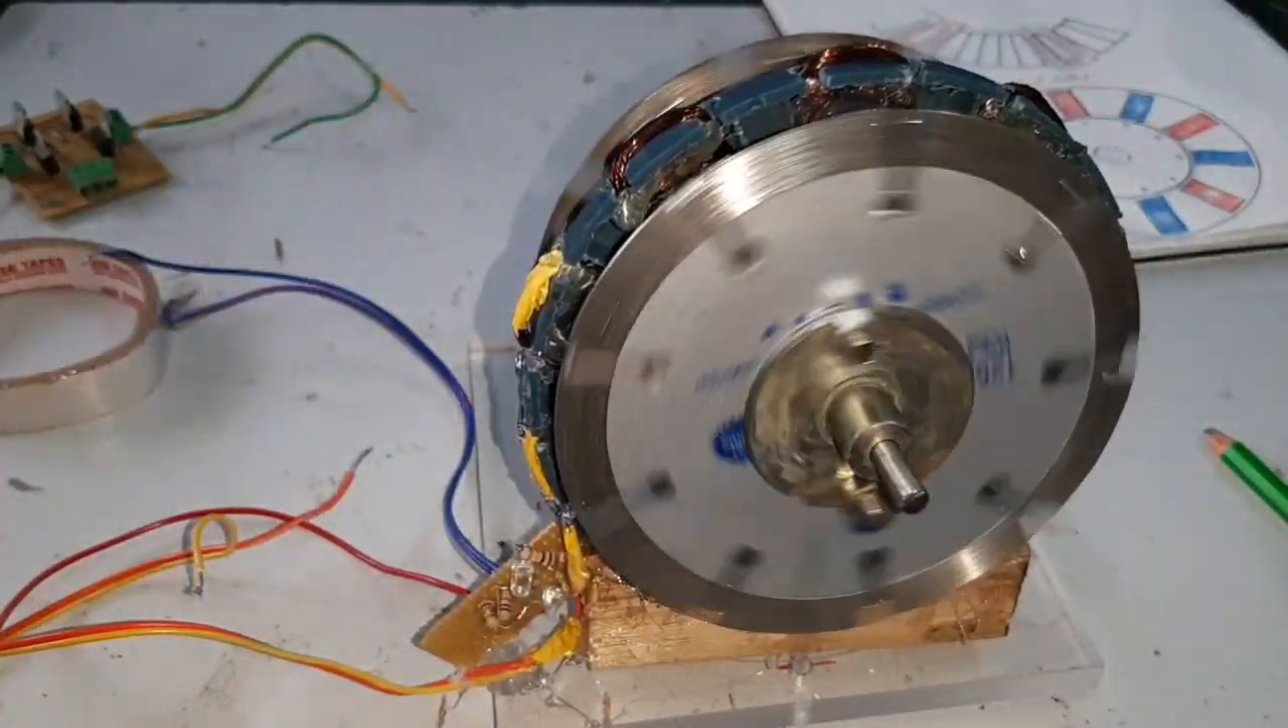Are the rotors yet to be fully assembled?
No.